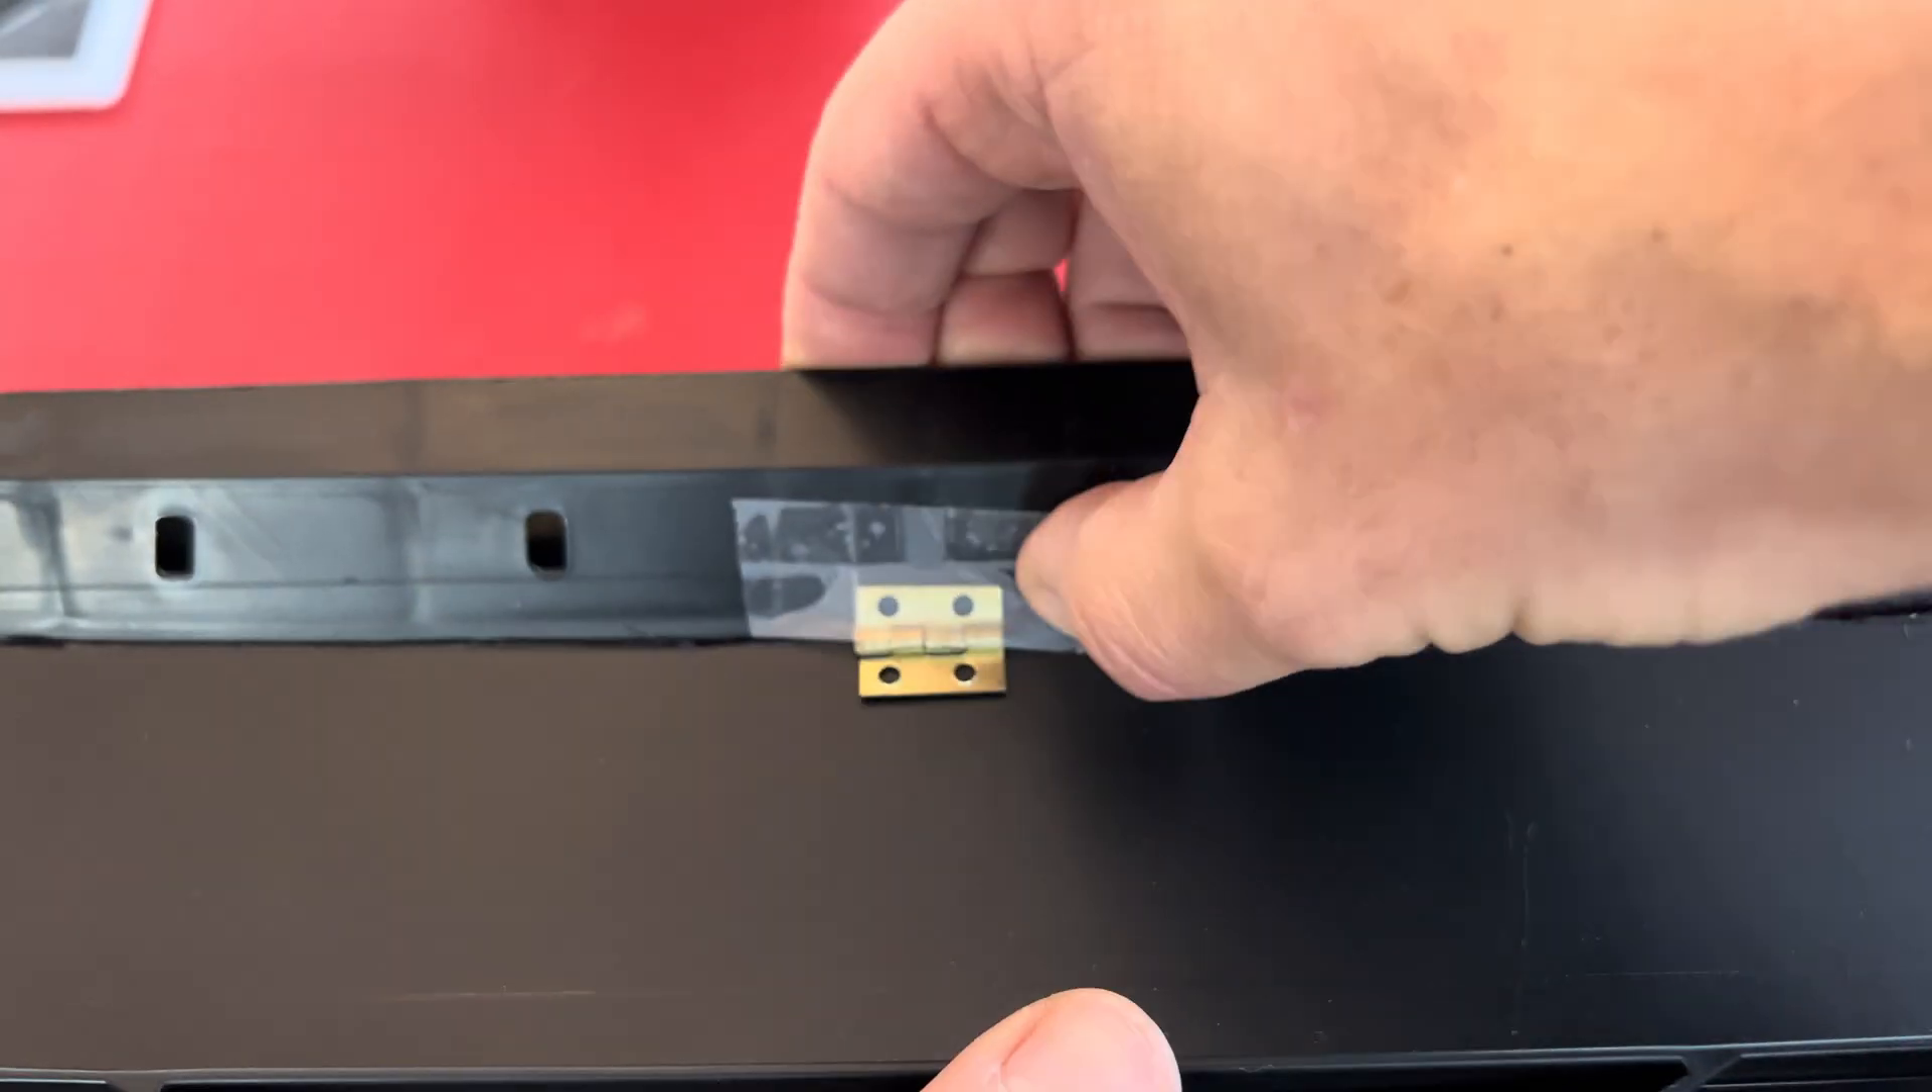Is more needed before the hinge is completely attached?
Yes.